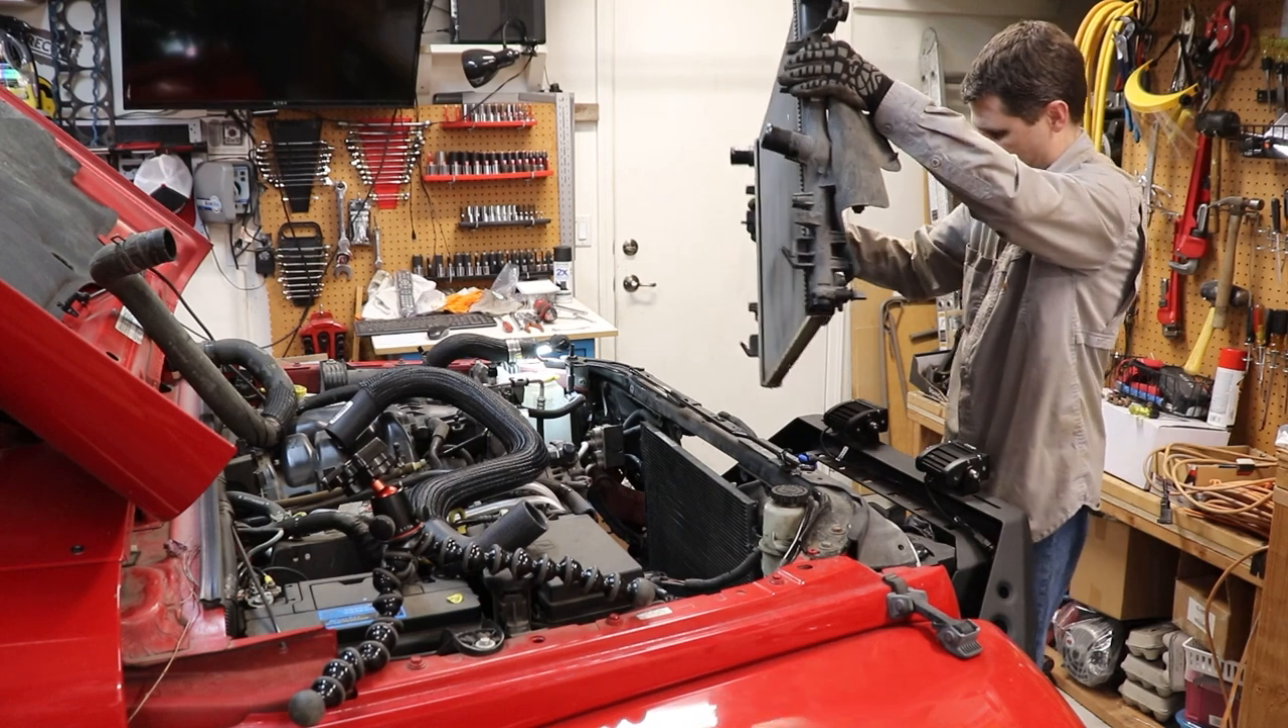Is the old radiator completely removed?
Yes.